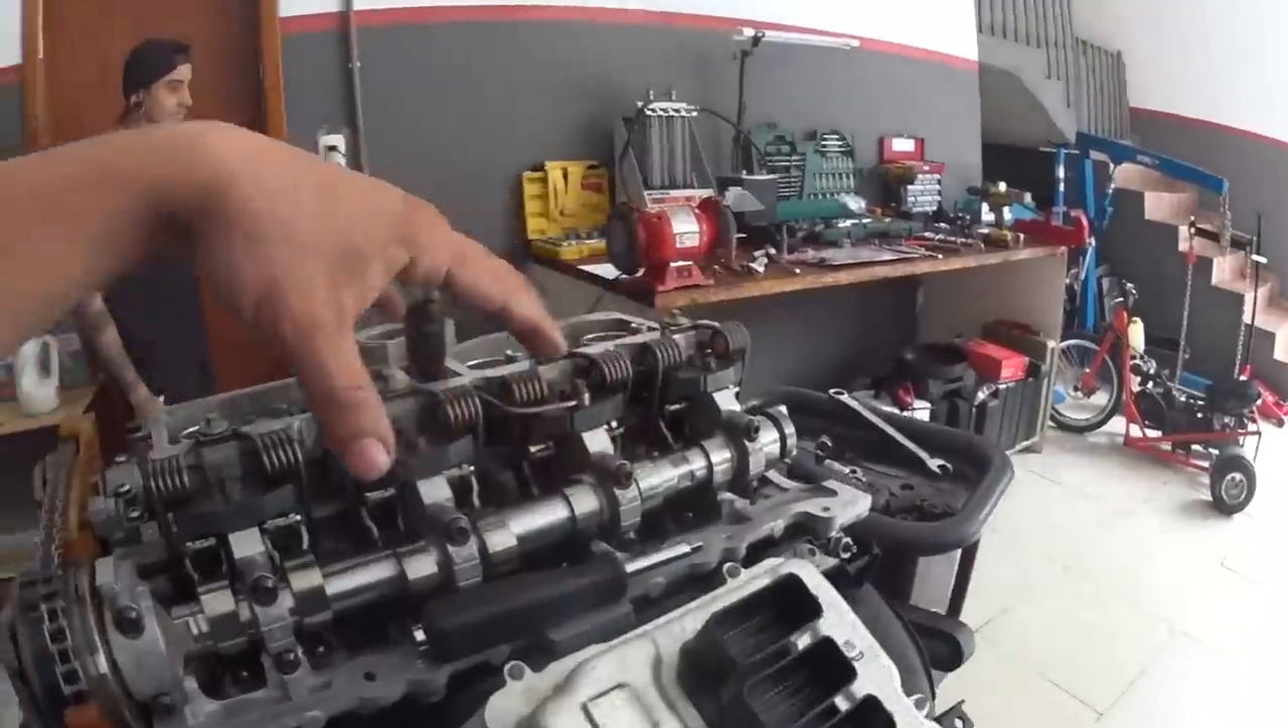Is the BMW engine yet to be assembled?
Yes.